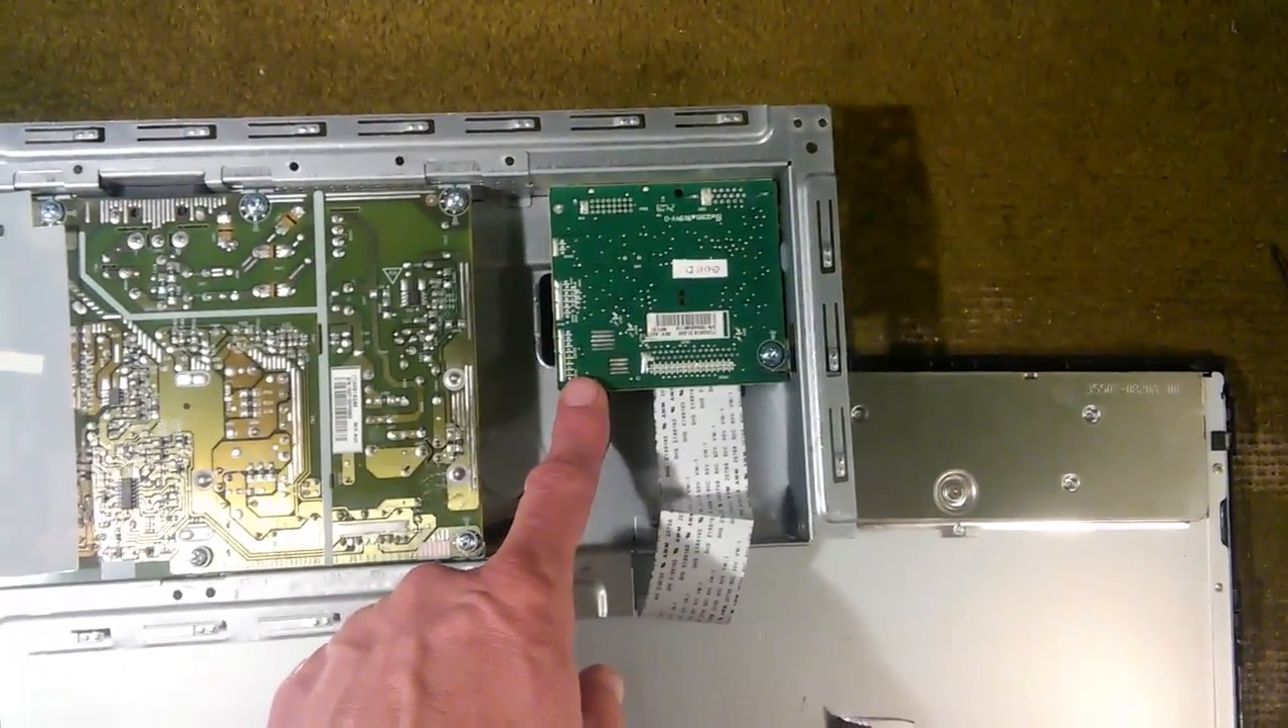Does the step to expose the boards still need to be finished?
No.